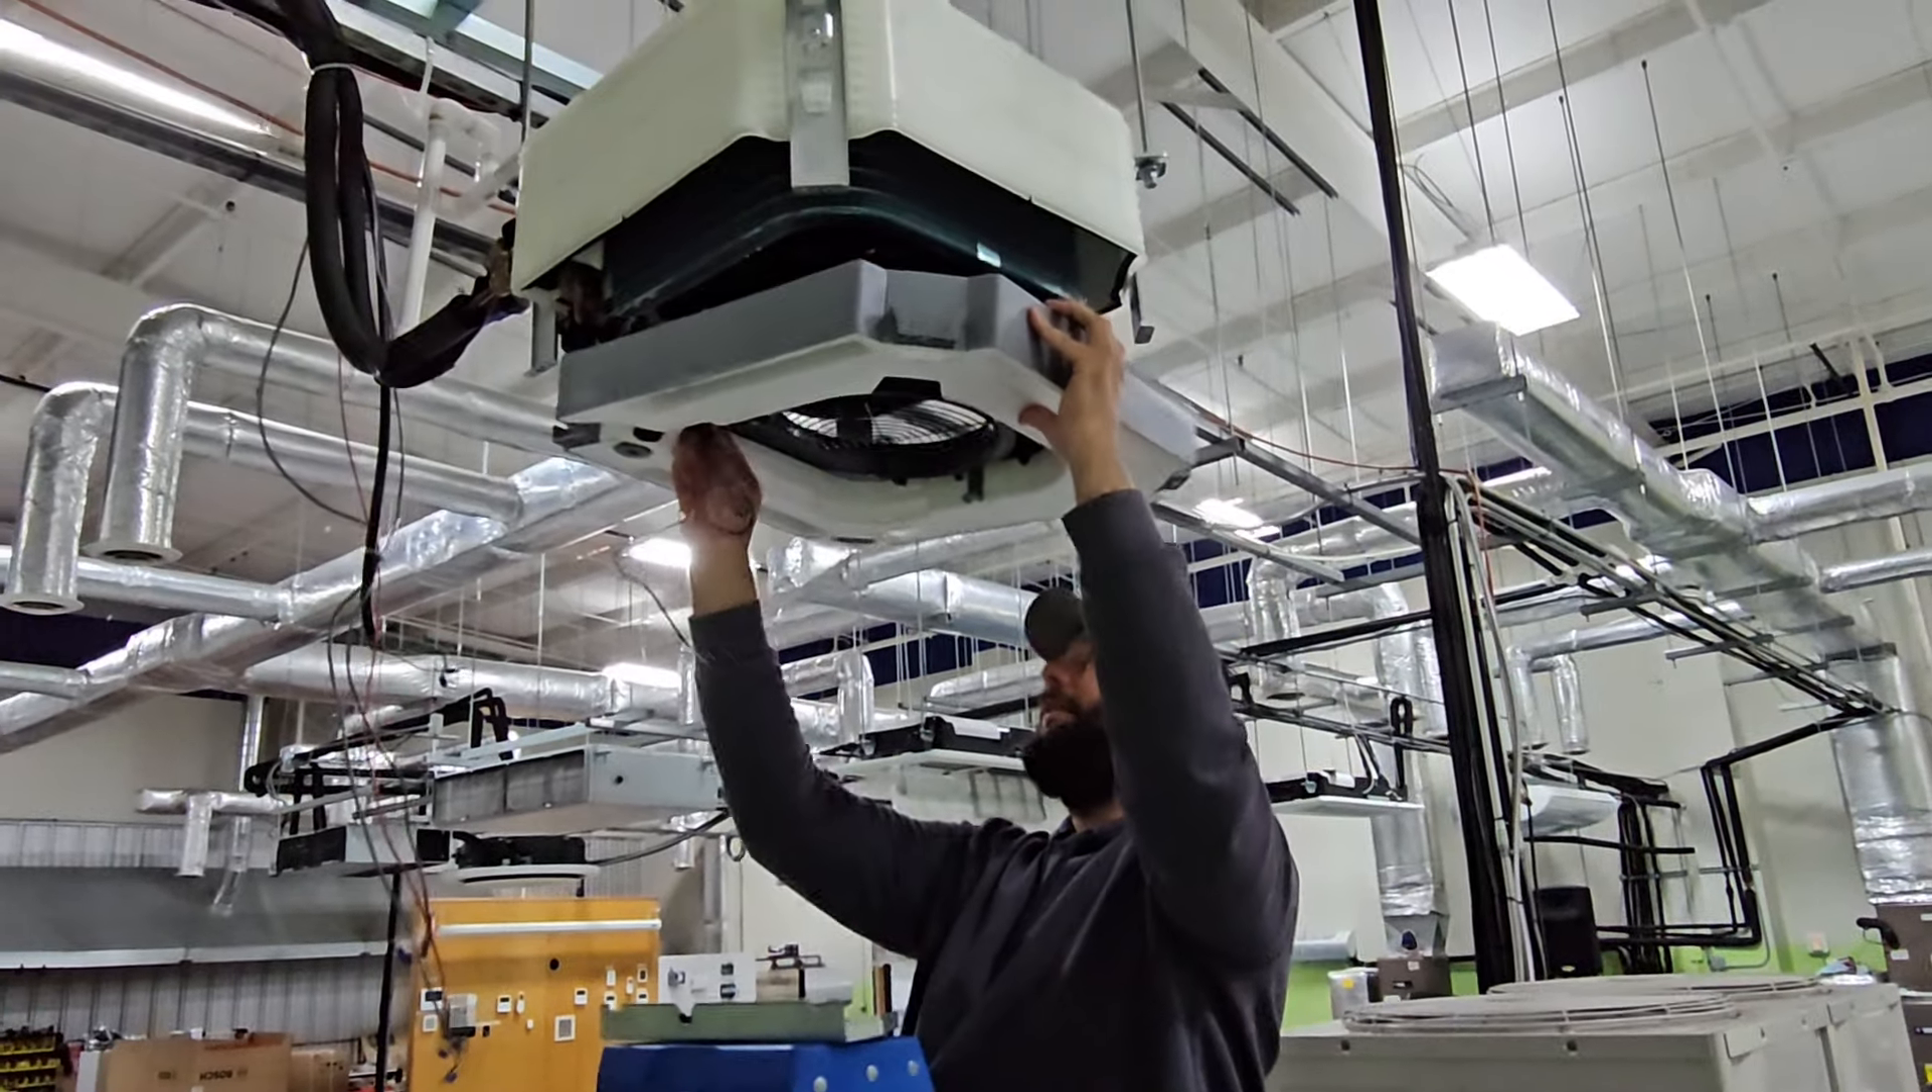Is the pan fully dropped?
No.